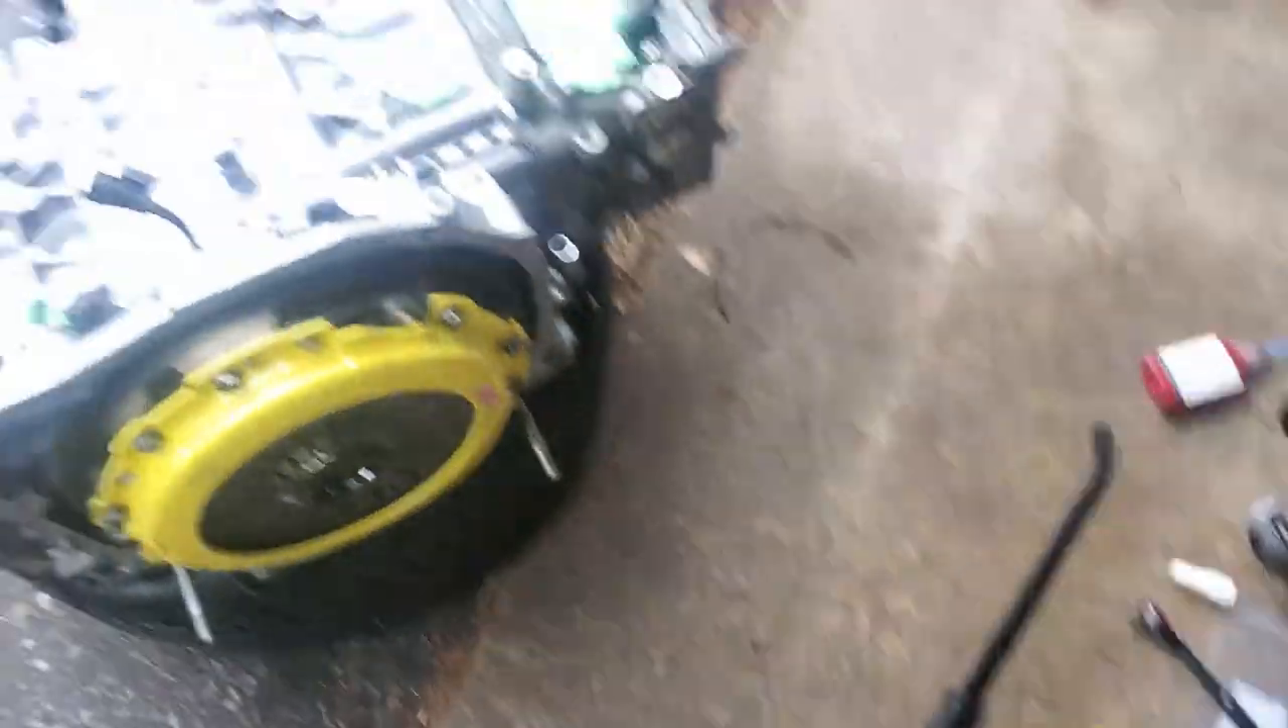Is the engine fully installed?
No.